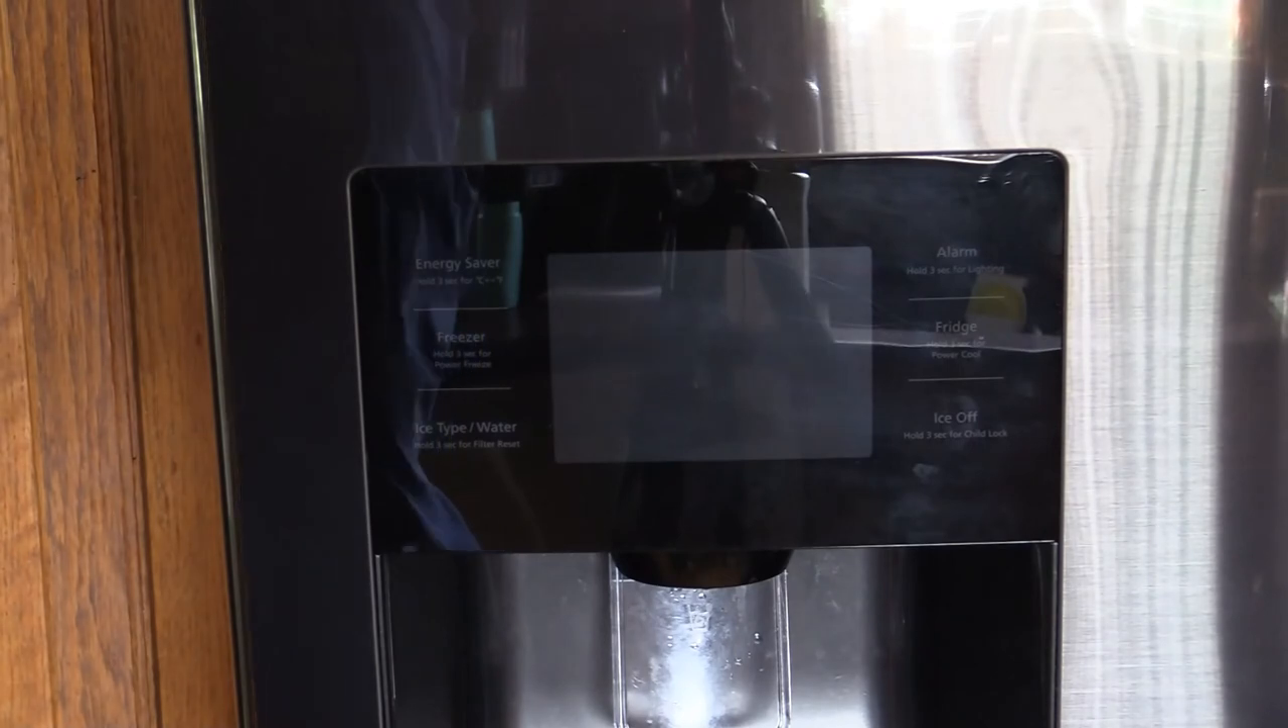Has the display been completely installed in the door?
Yes.